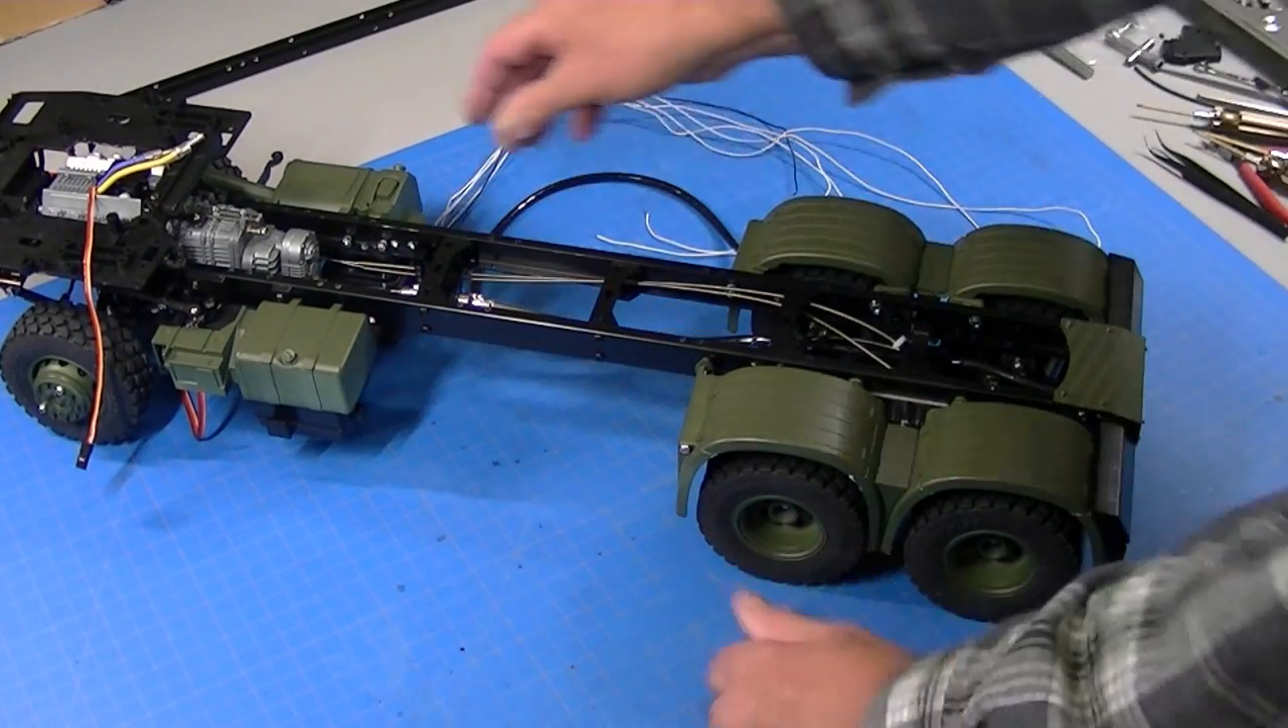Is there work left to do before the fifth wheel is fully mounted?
Yes.